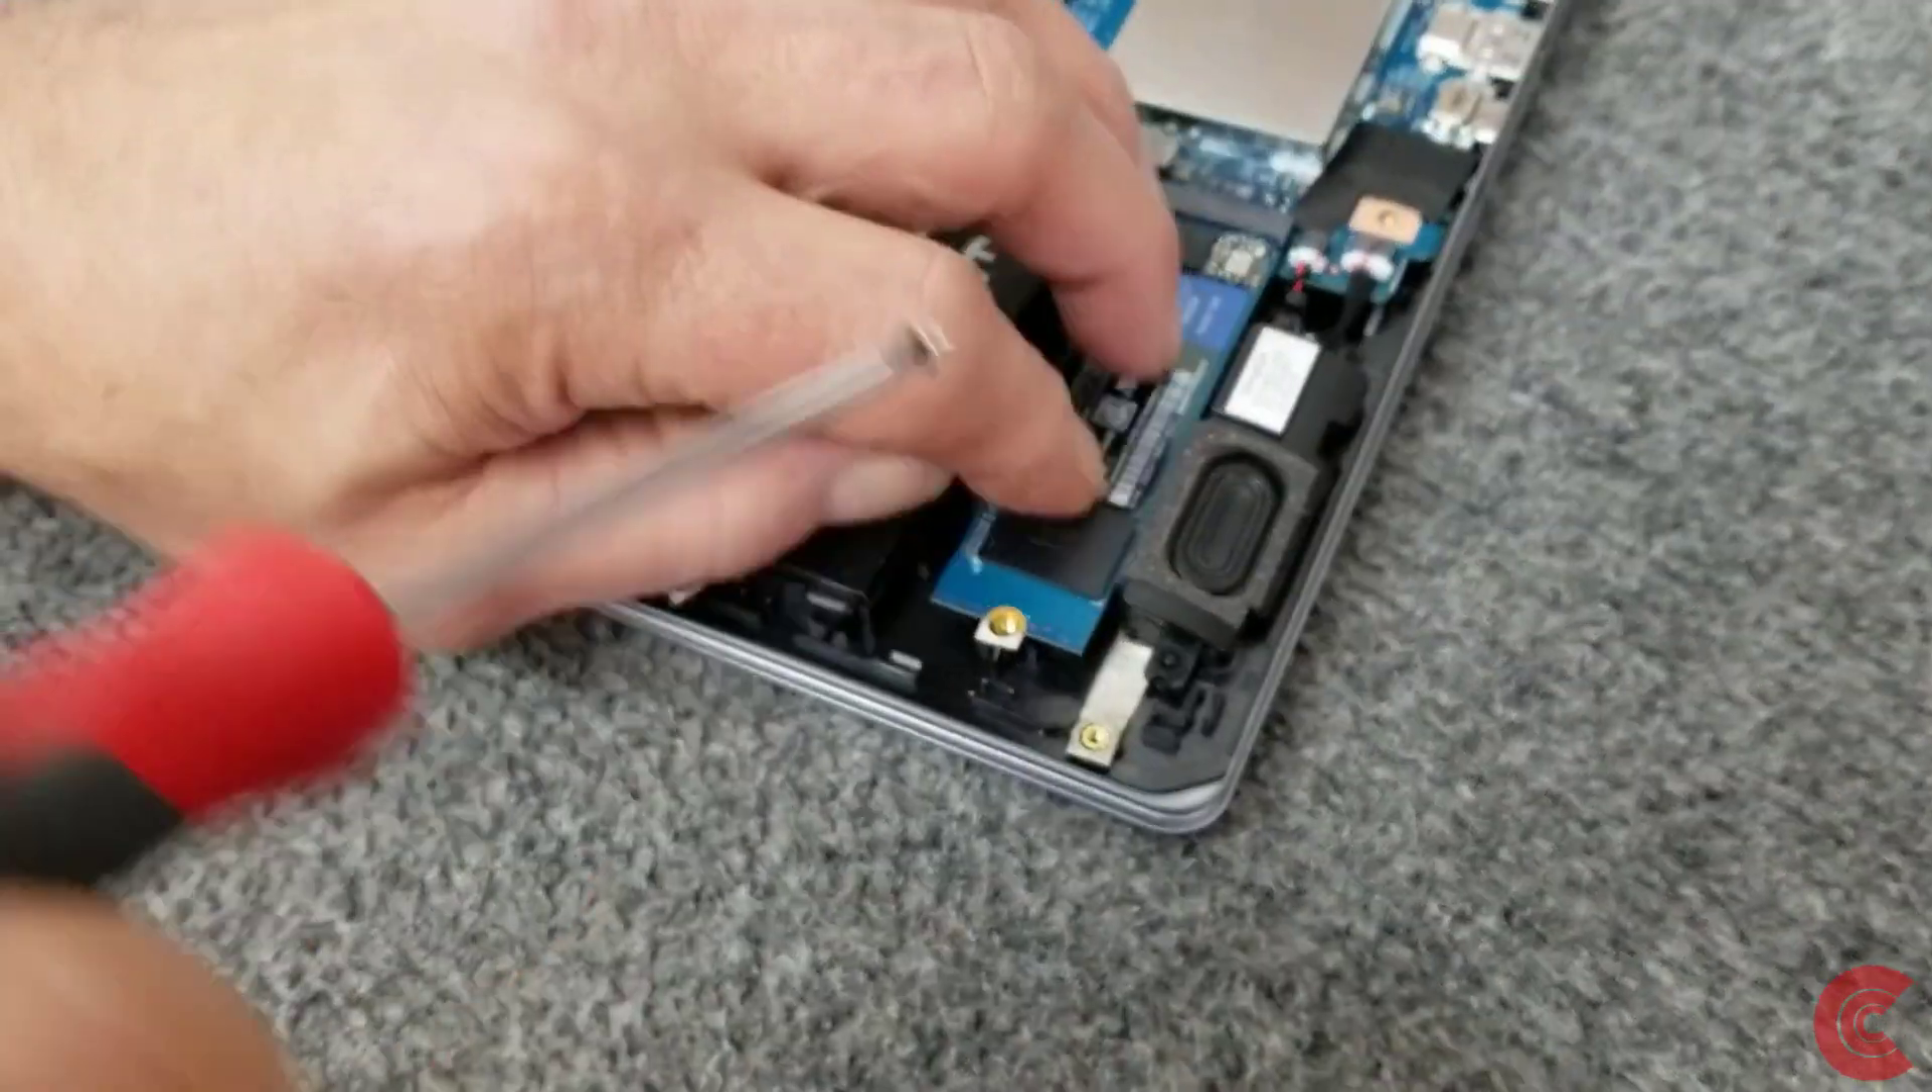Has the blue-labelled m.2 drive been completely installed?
No.